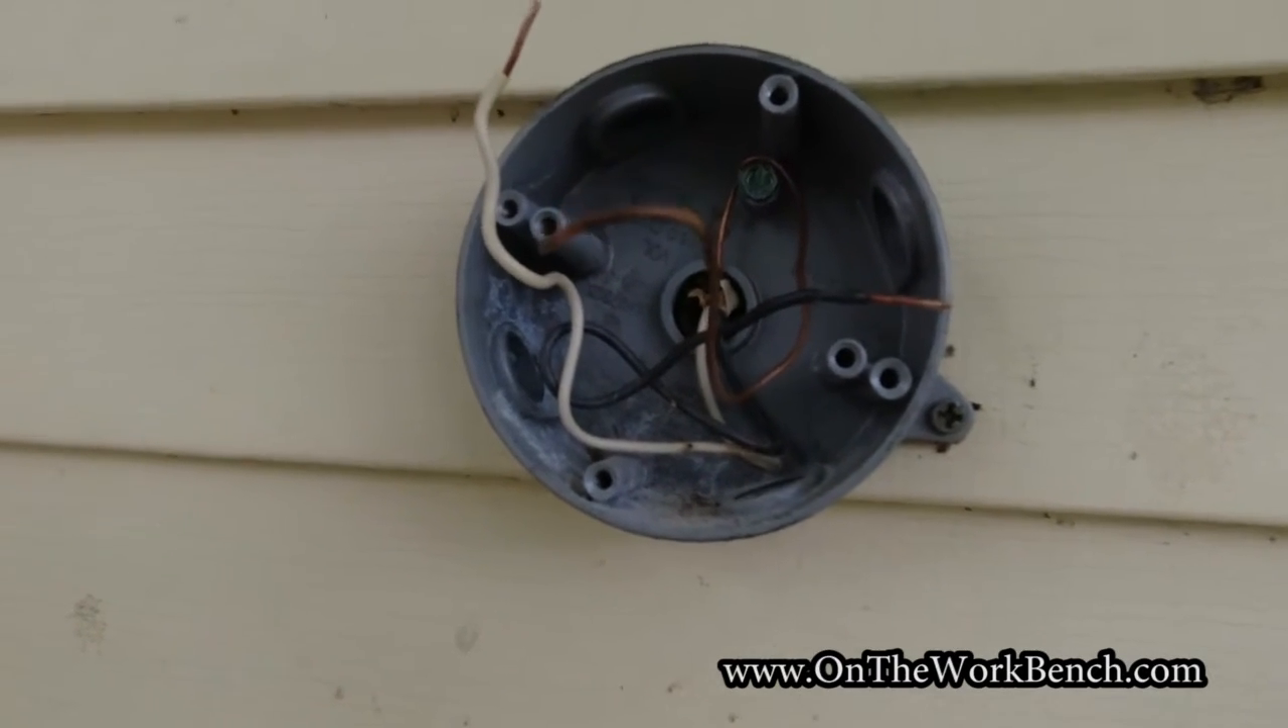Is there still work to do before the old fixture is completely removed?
No.